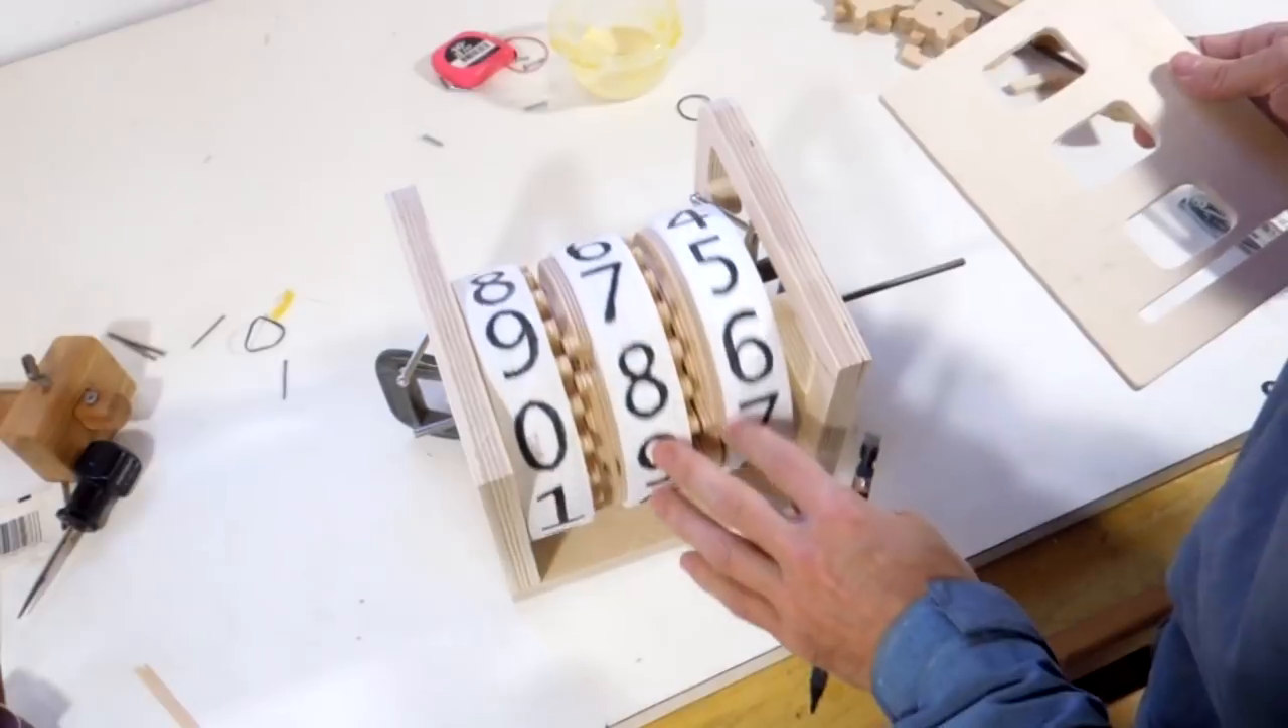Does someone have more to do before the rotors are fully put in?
No.